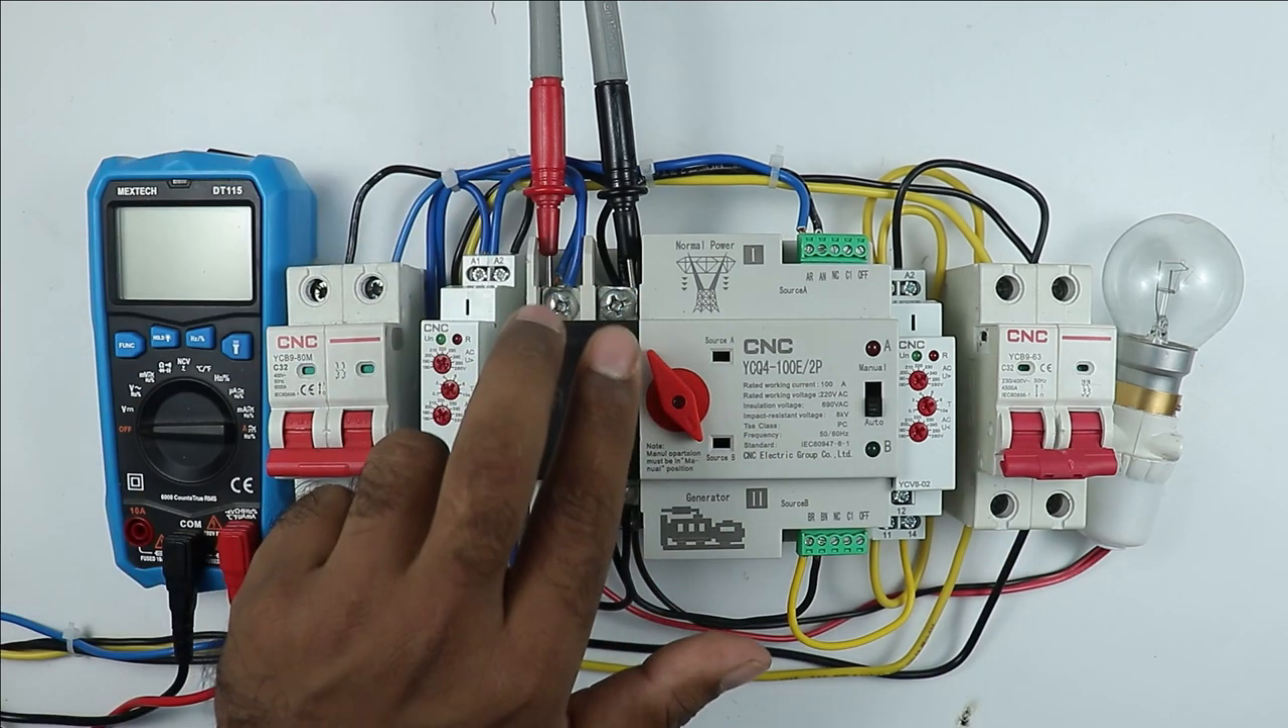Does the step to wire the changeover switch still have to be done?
No.